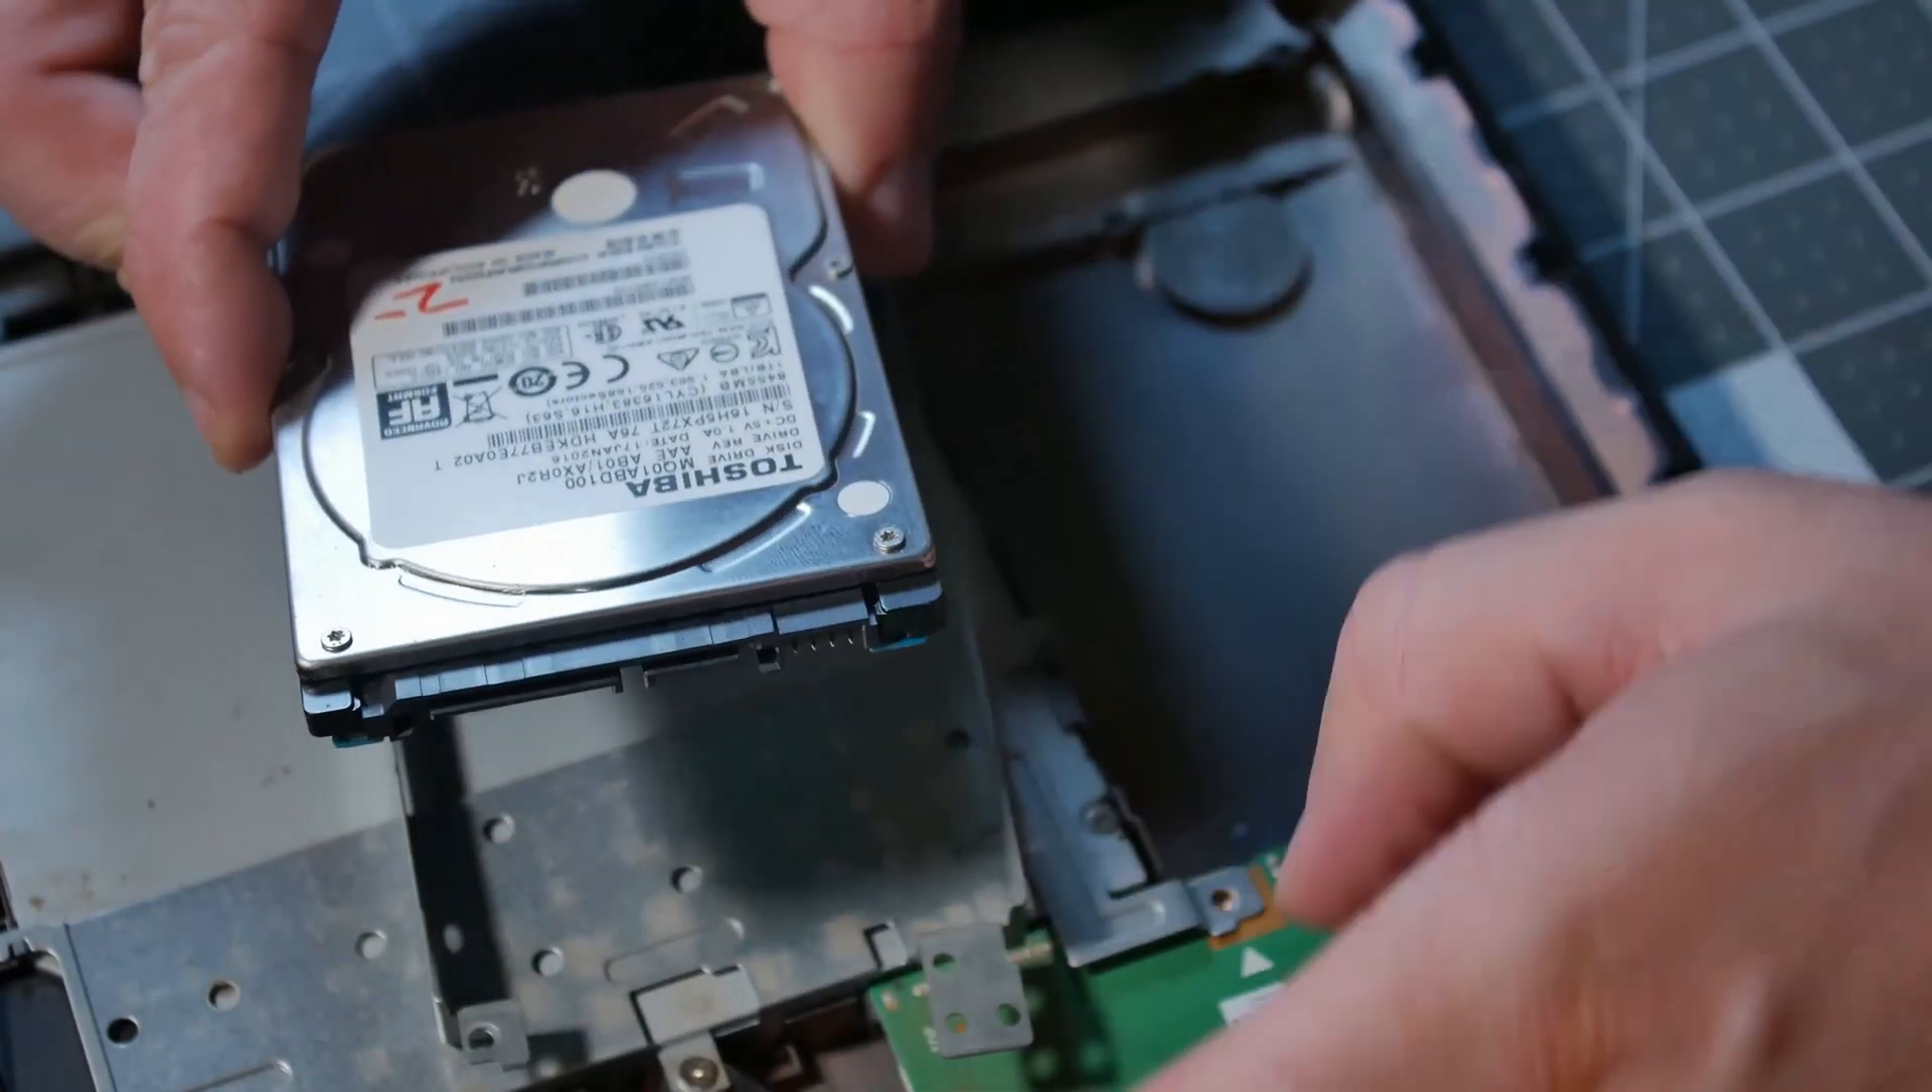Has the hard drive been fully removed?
Yes.